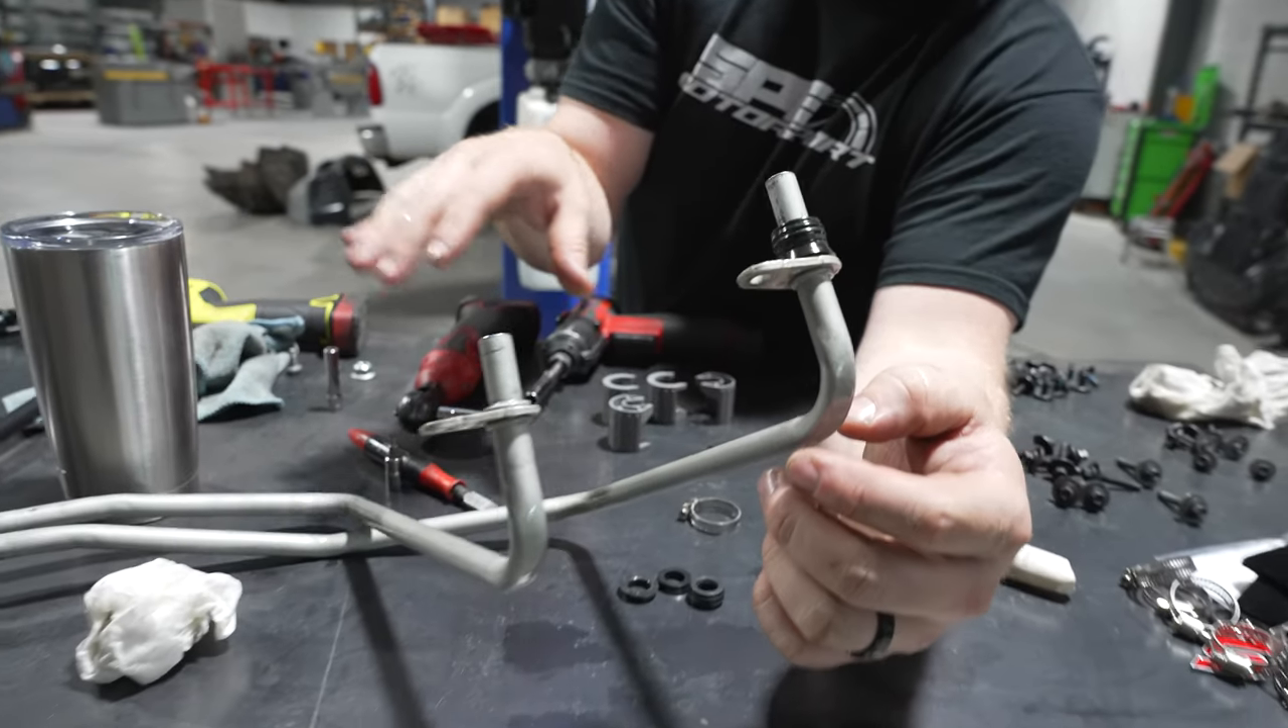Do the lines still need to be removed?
No.